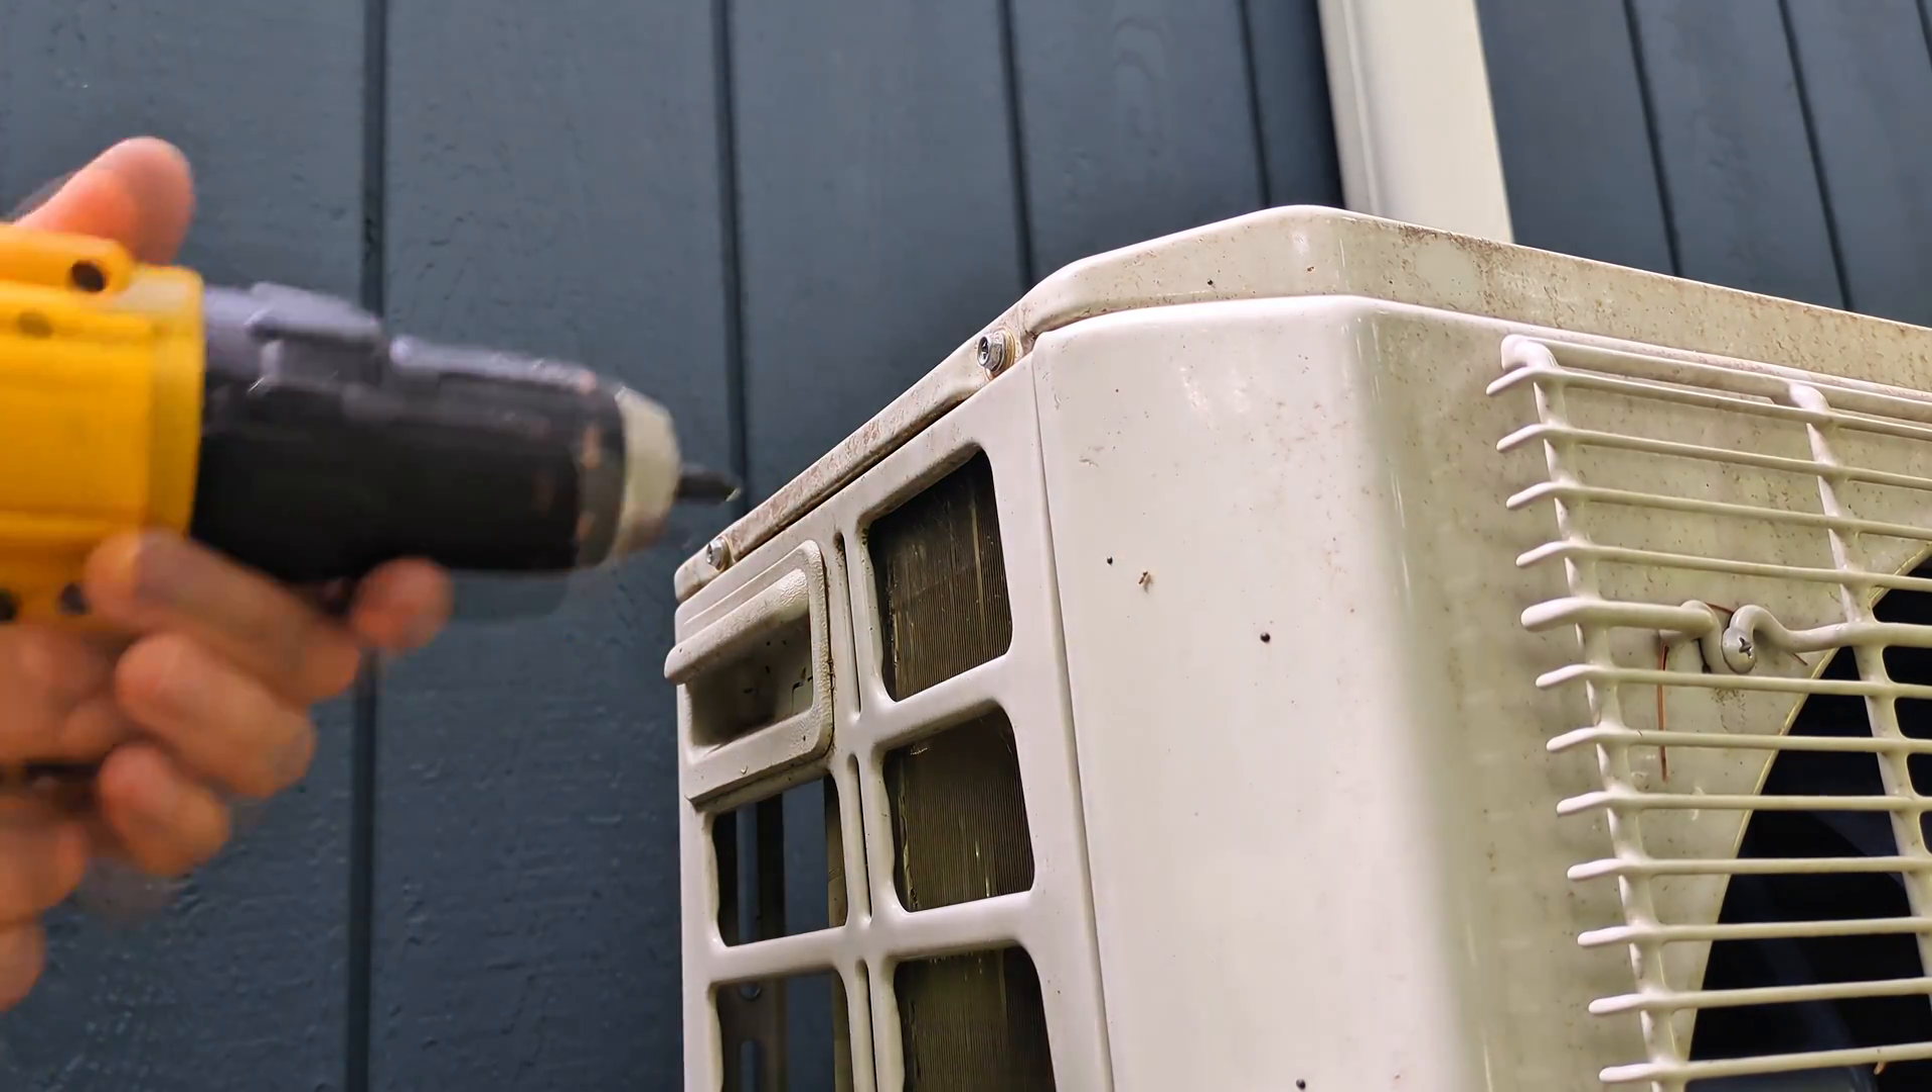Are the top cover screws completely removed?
No.